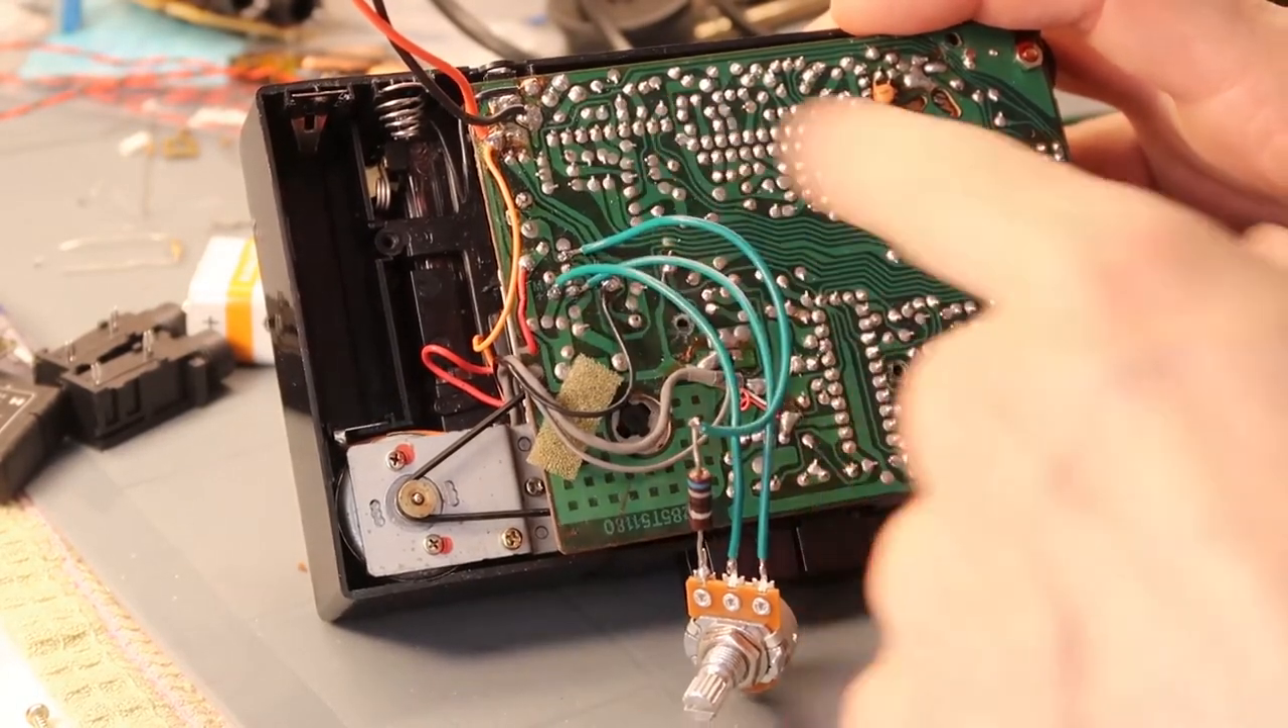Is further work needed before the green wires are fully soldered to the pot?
No.